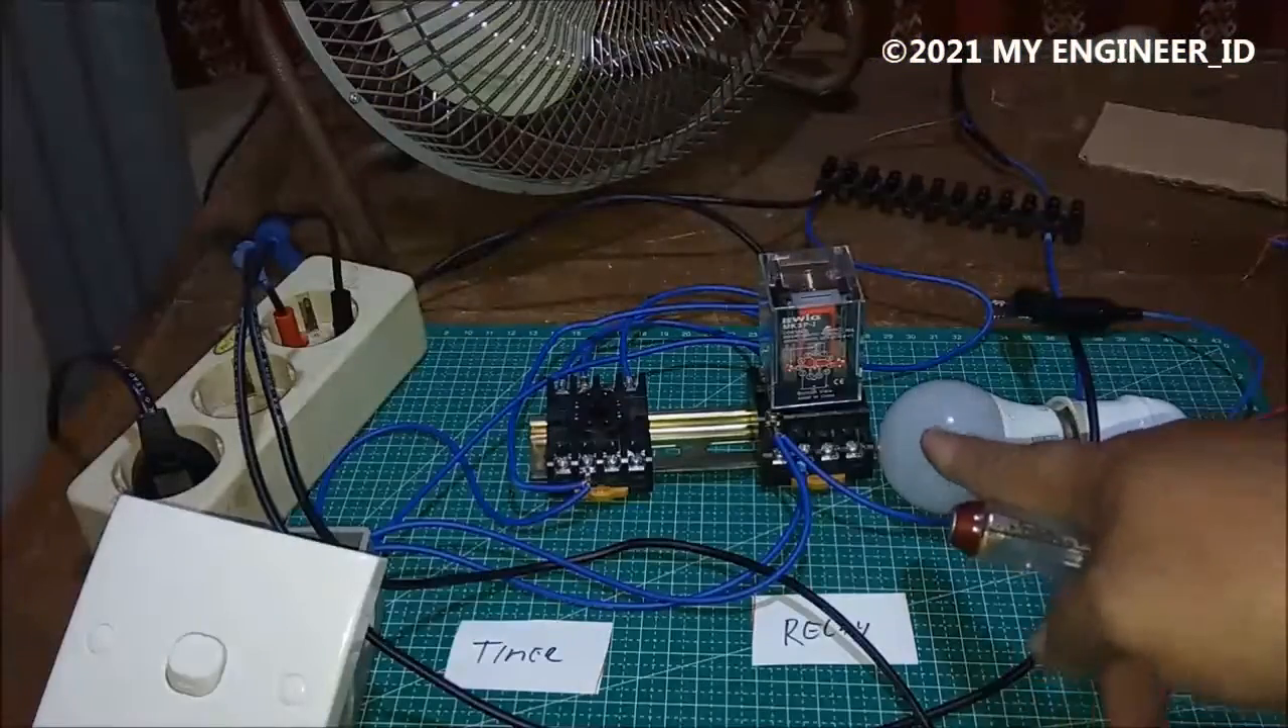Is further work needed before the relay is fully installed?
No.